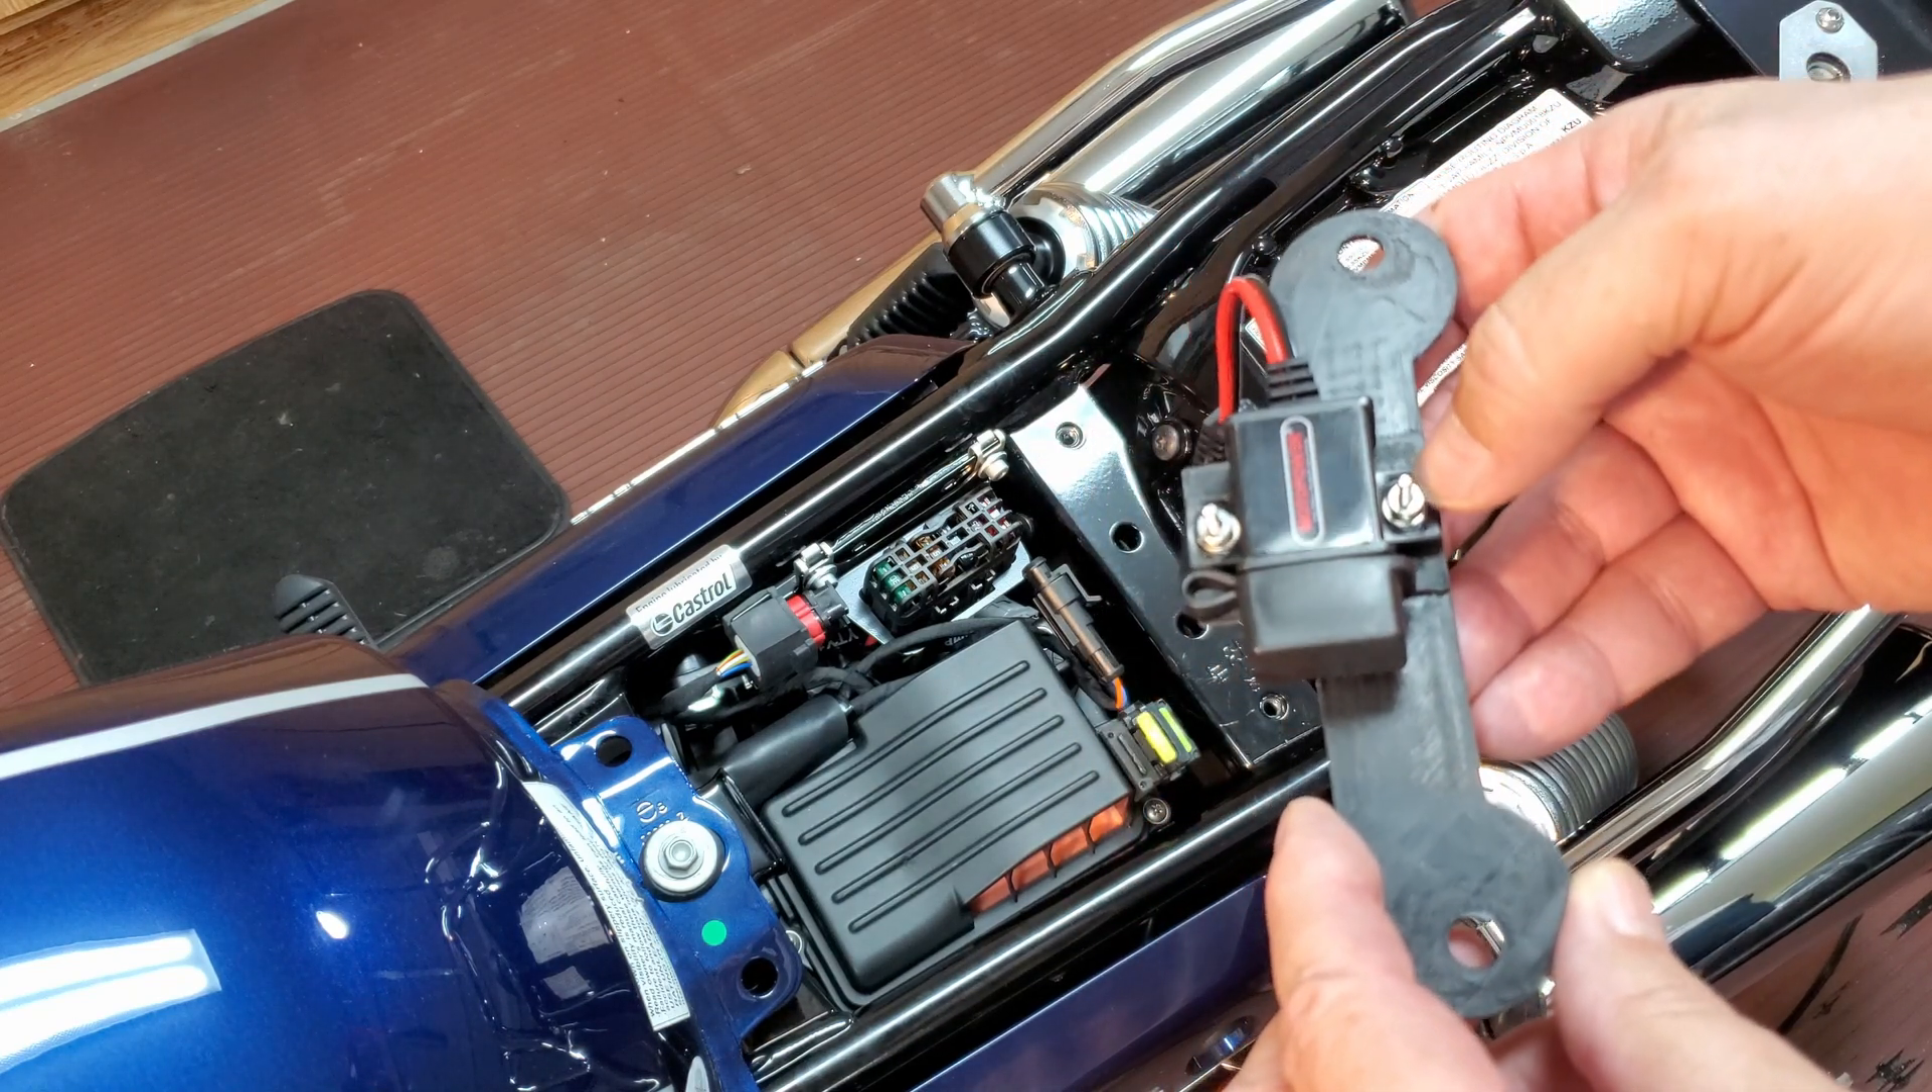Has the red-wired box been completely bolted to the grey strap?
Yes.